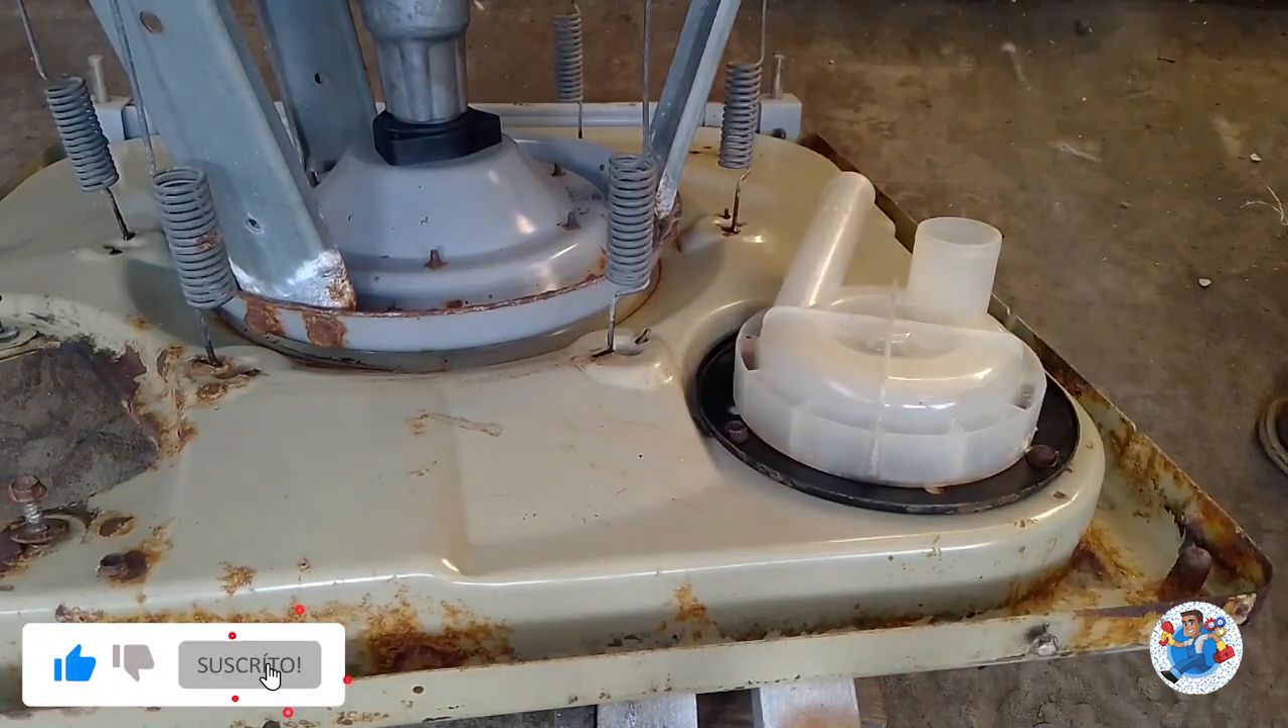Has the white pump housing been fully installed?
Yes.